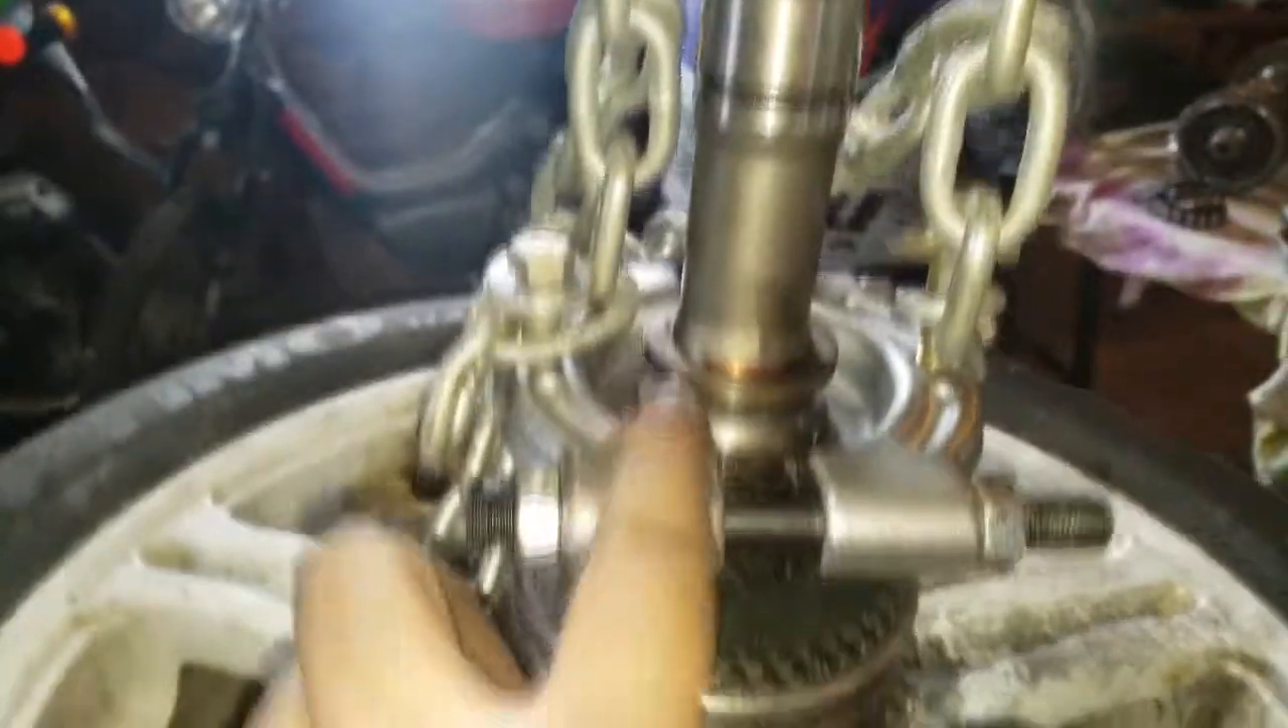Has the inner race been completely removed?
No.